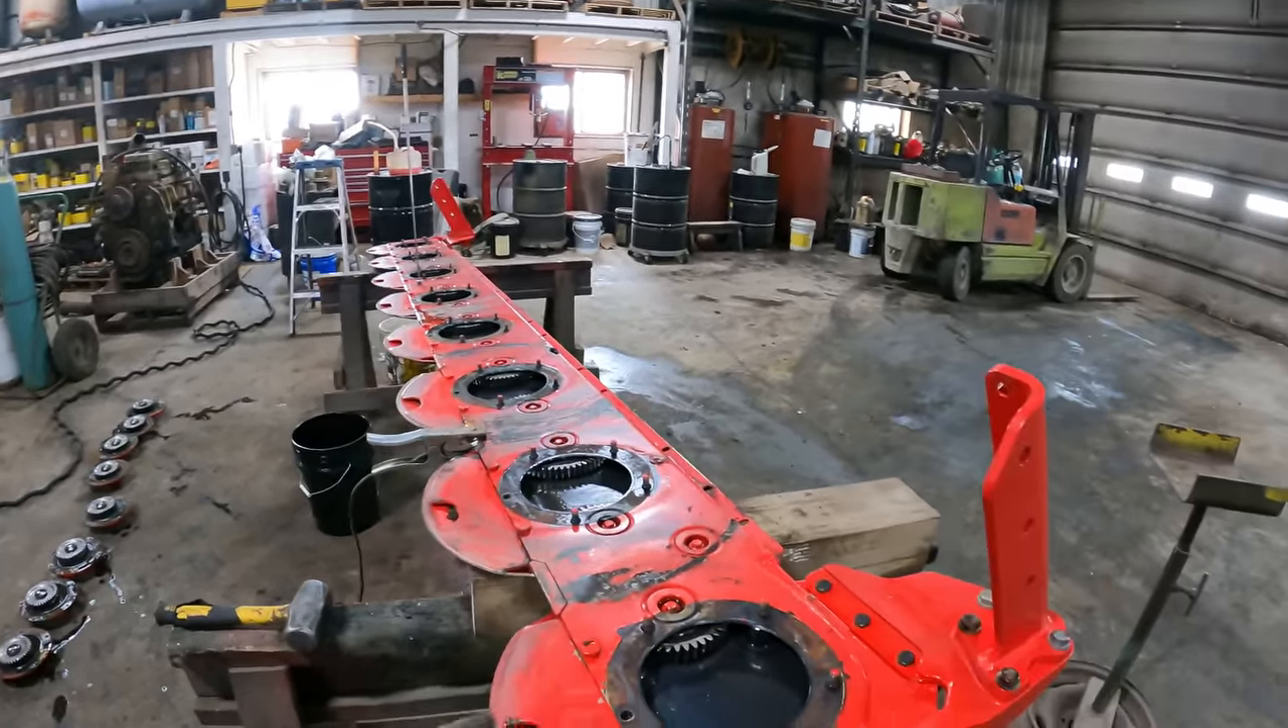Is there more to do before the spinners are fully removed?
No.